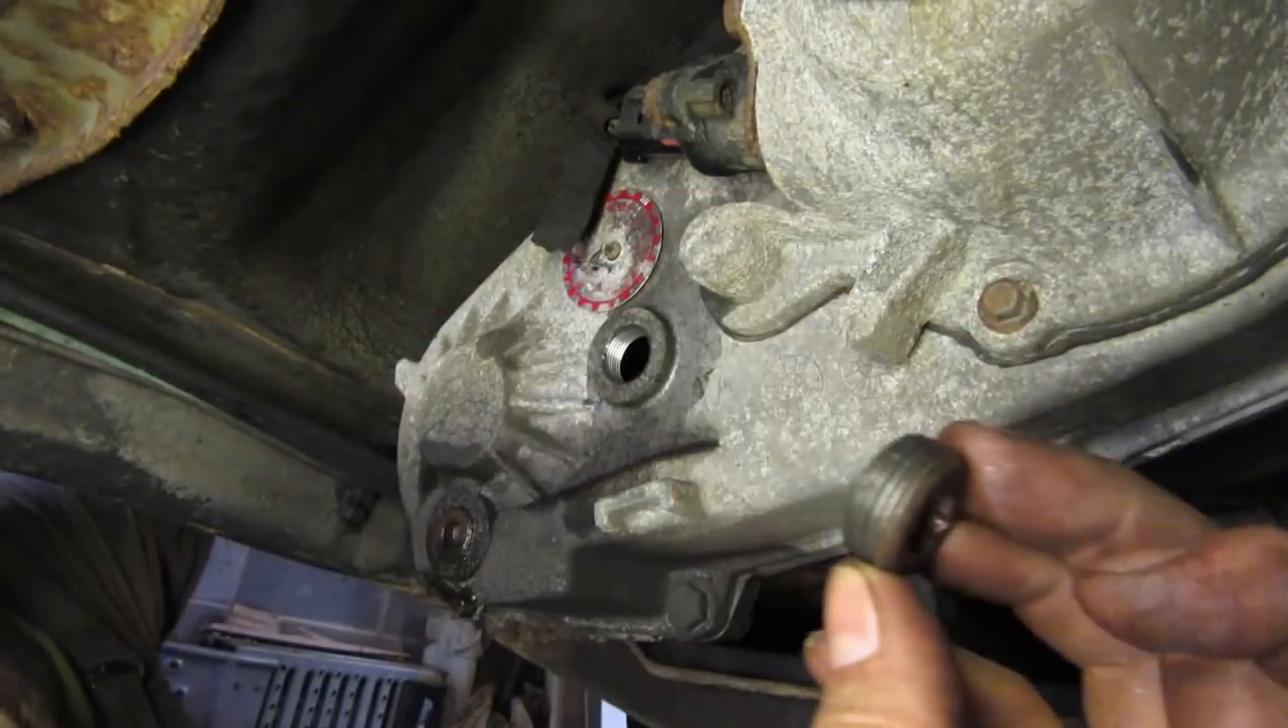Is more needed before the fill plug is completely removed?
No.